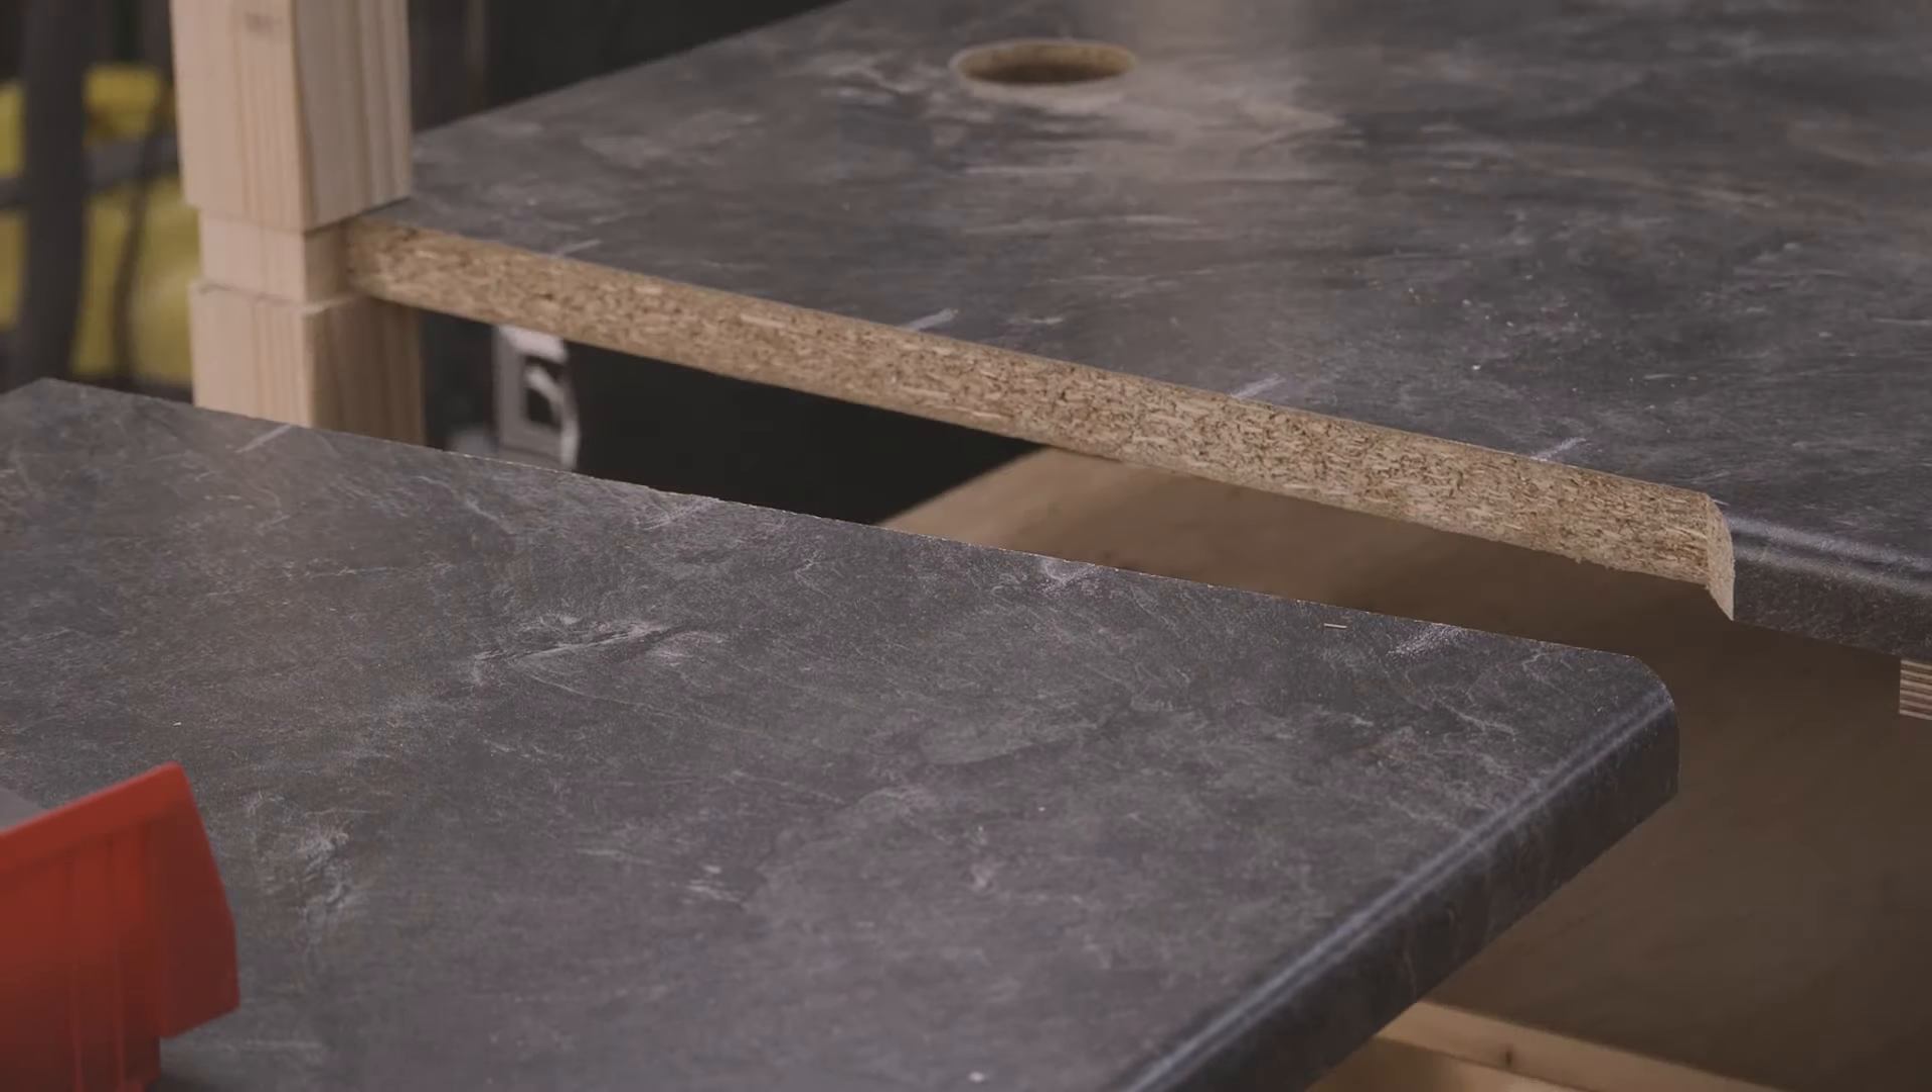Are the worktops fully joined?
No.